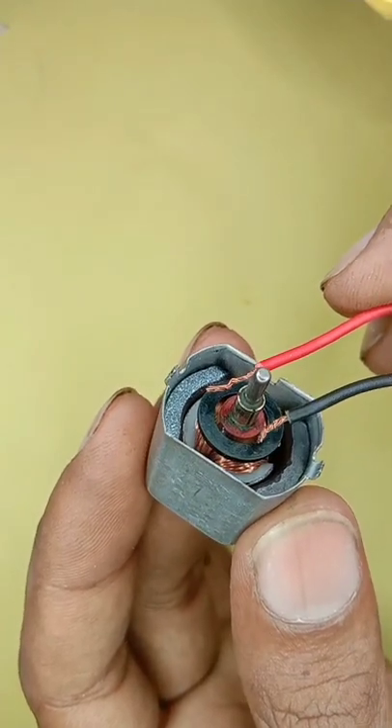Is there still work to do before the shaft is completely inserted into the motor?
No.